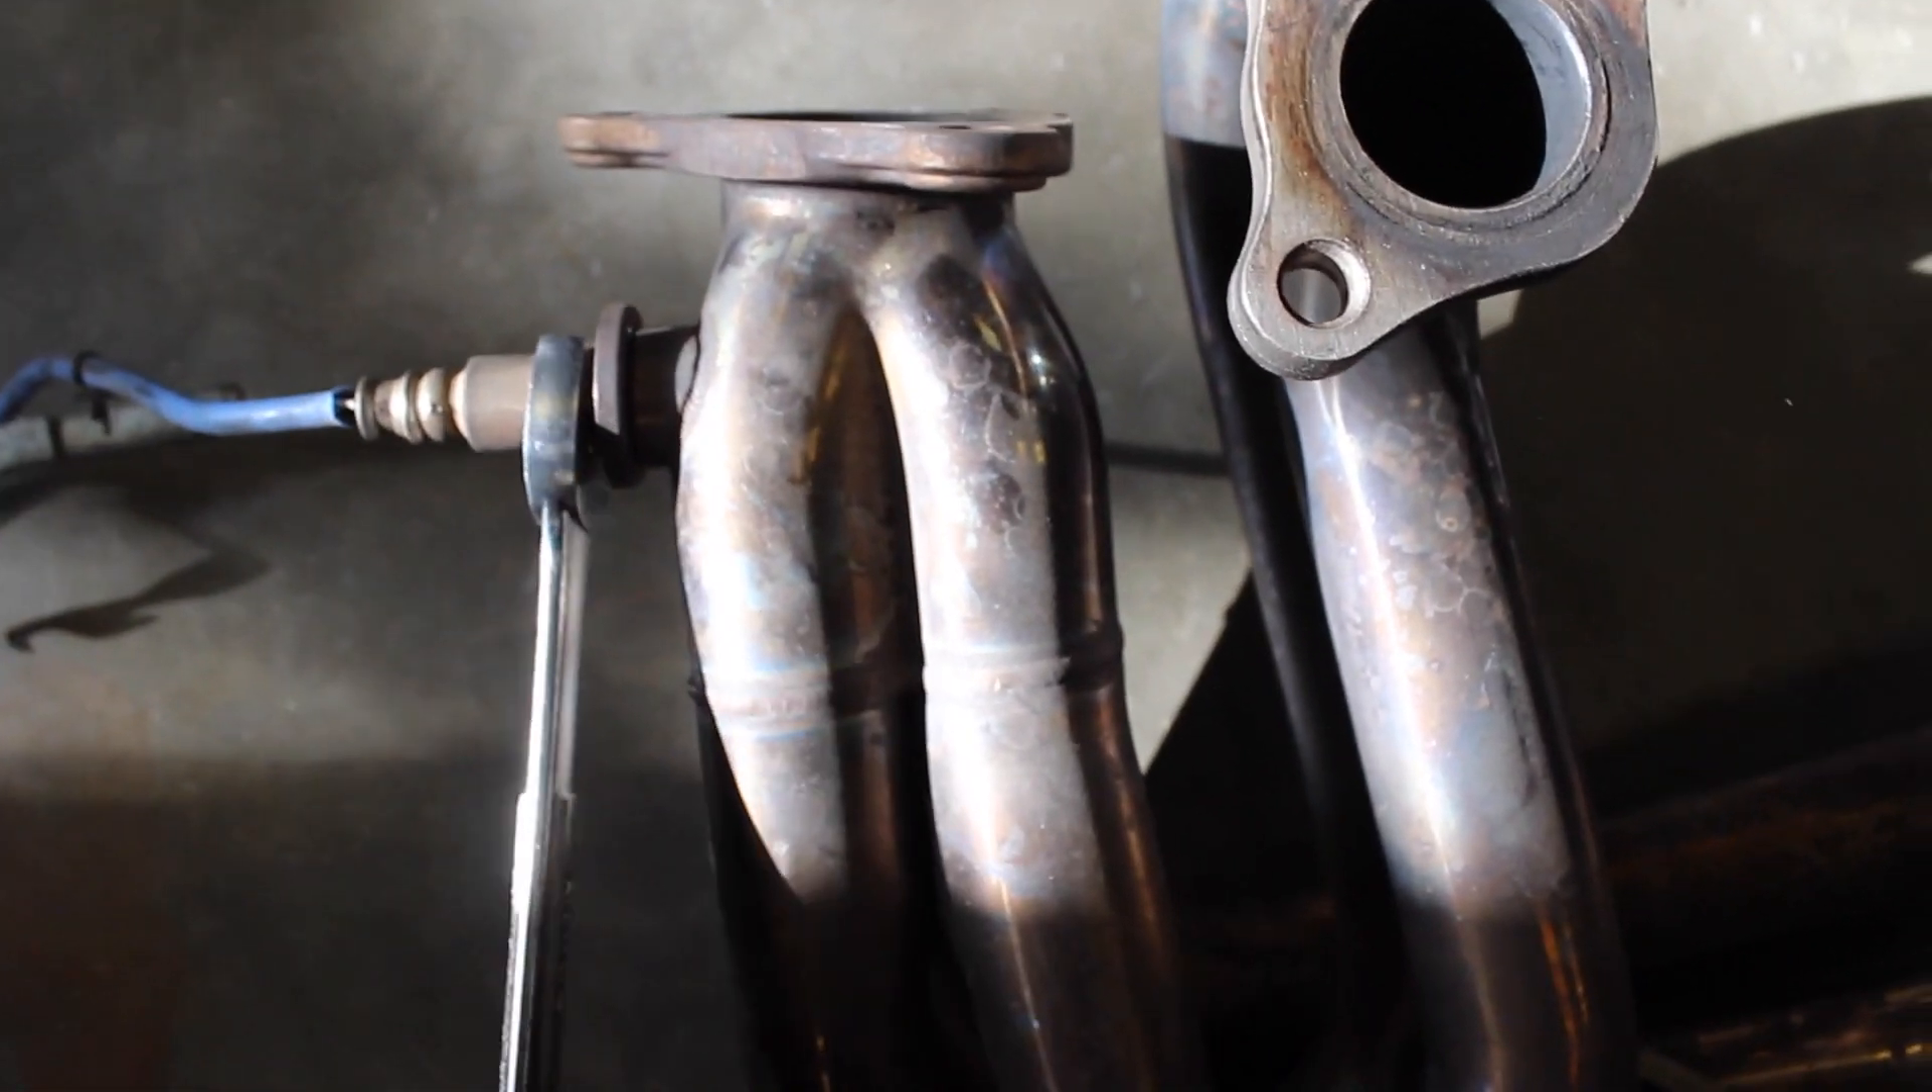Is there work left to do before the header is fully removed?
No.